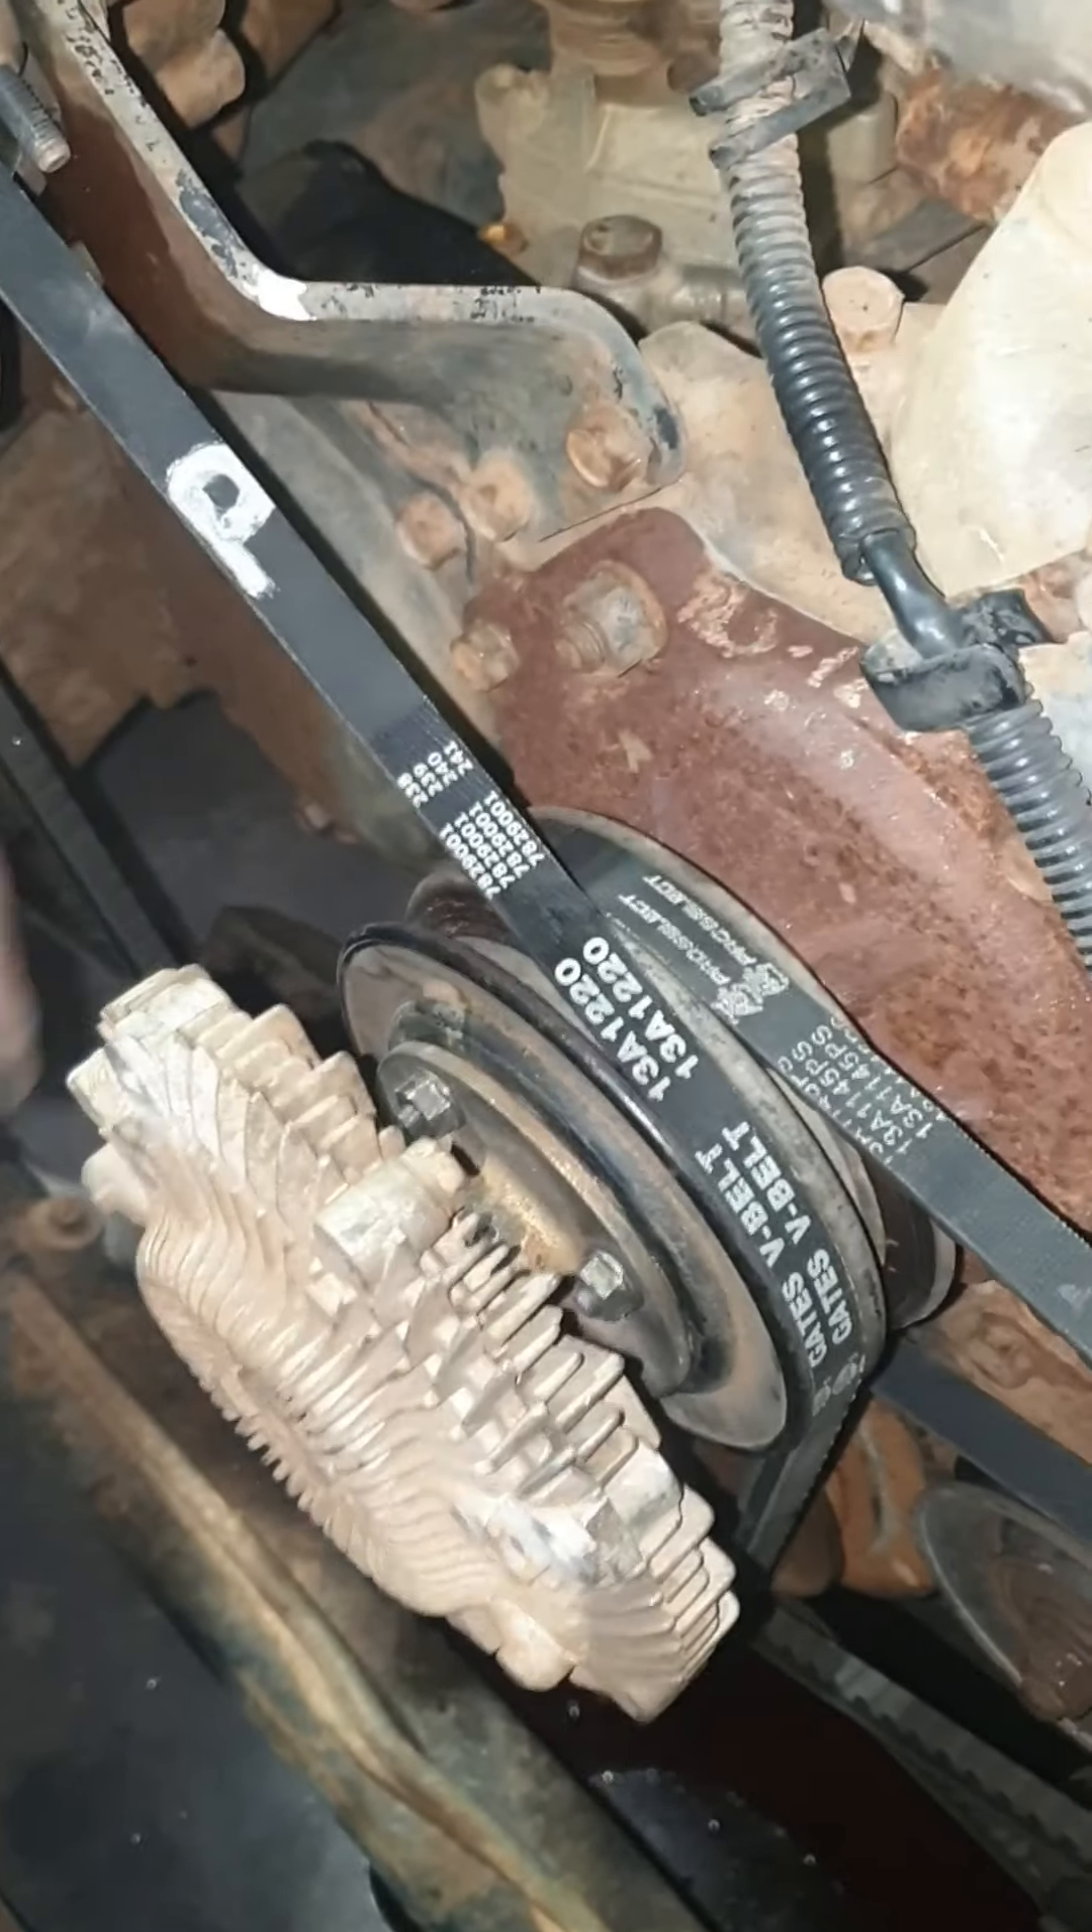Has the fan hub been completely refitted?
Yes.